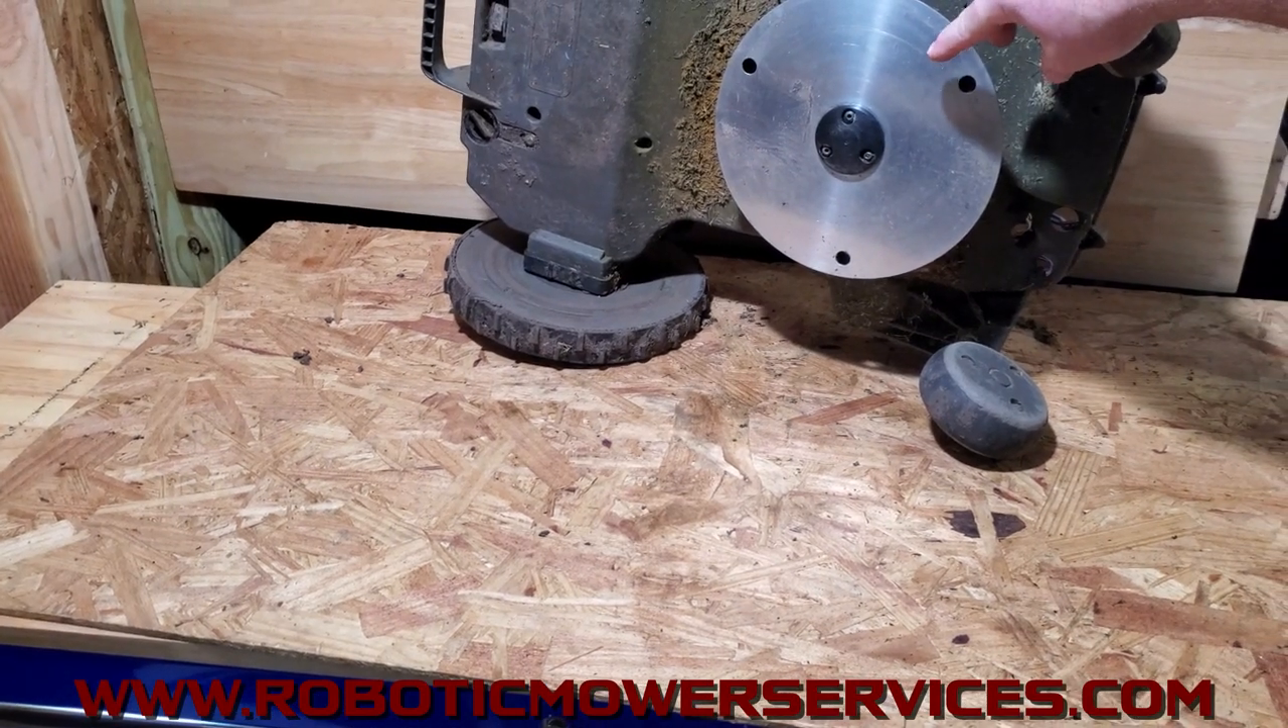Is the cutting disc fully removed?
No.